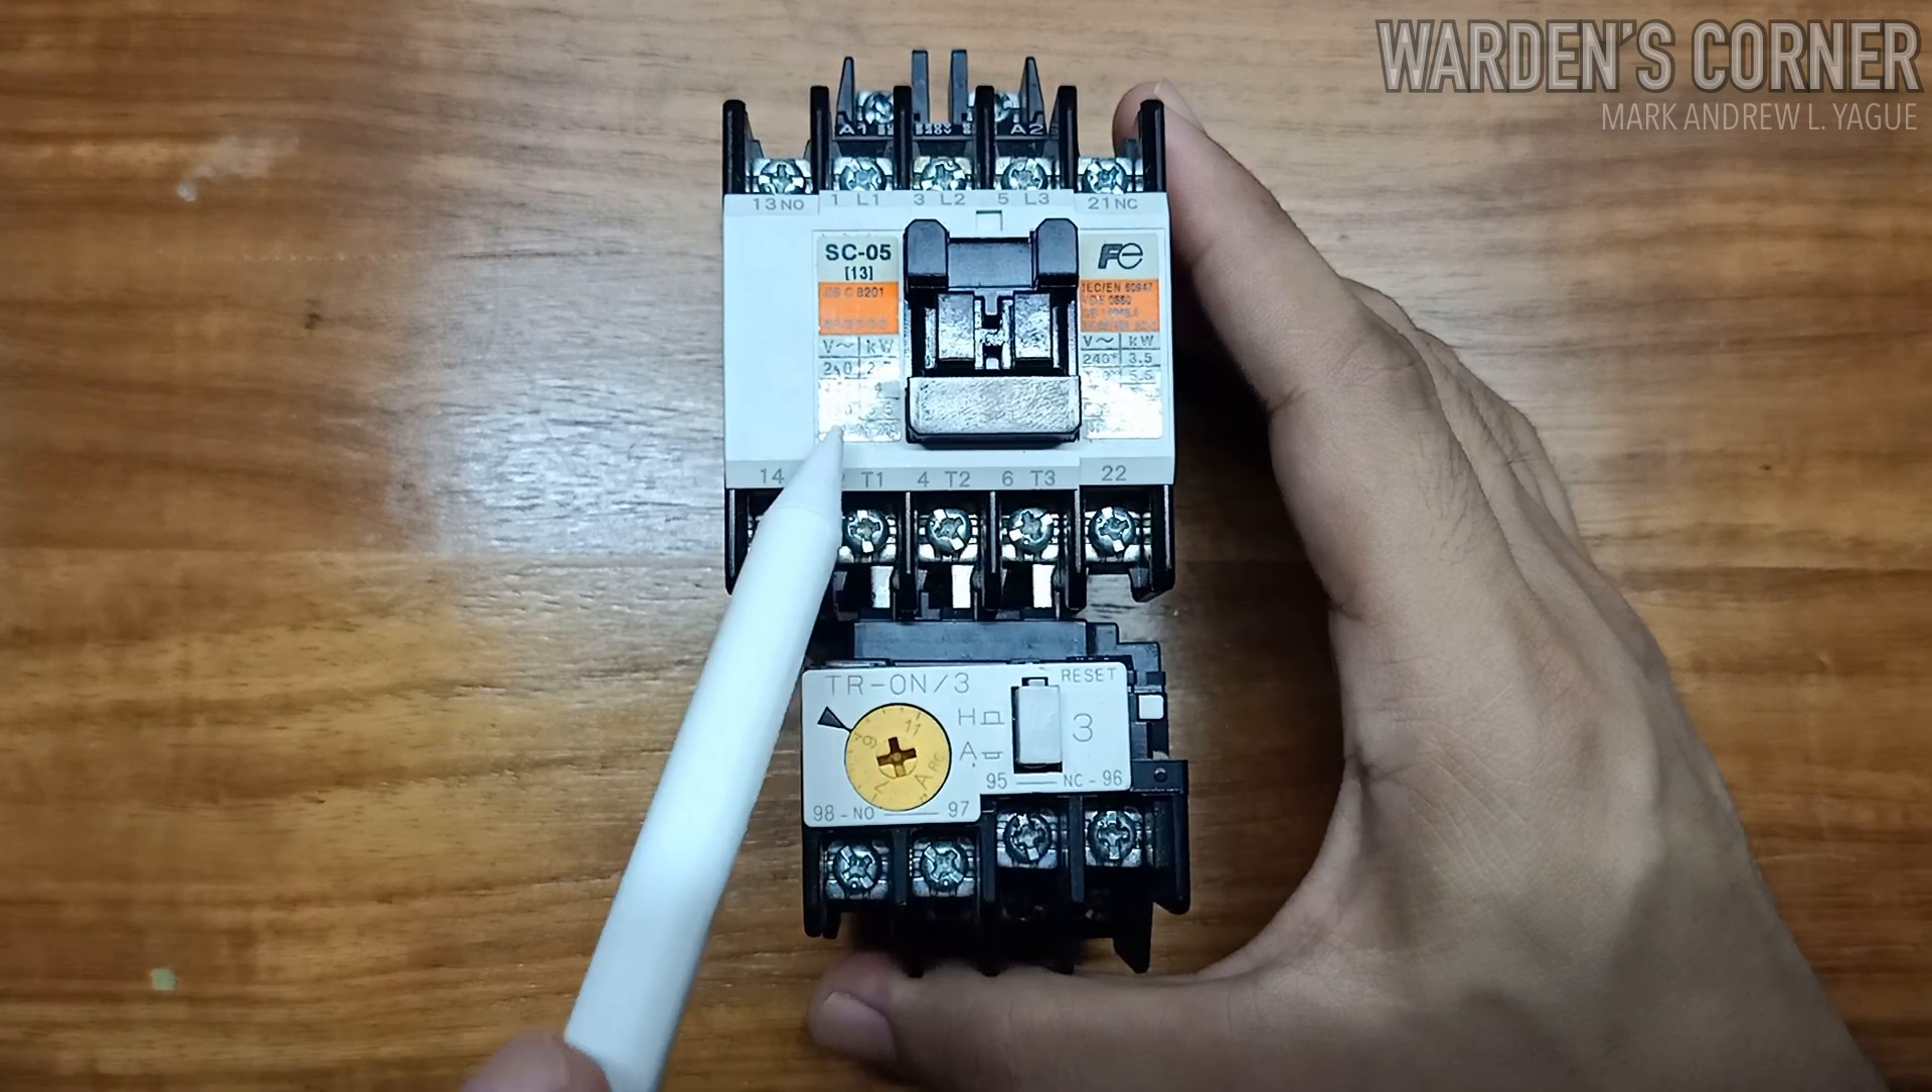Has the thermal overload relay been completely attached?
Yes.